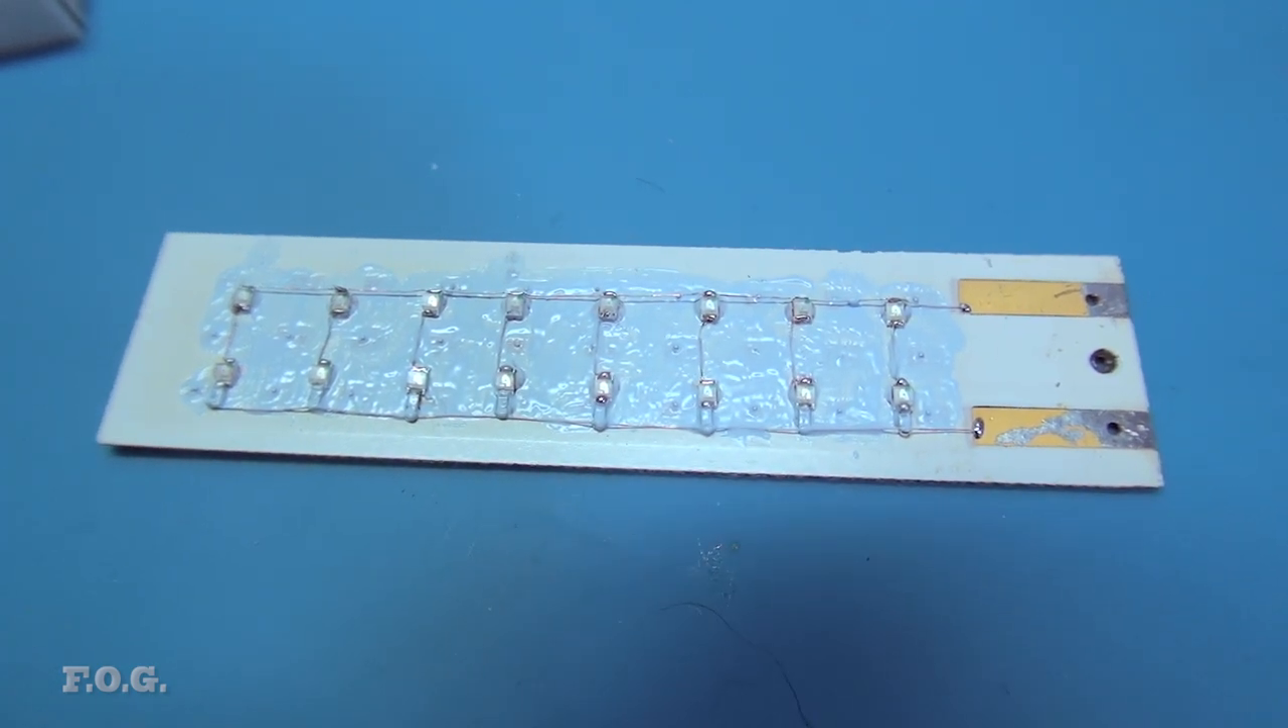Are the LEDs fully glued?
Yes.